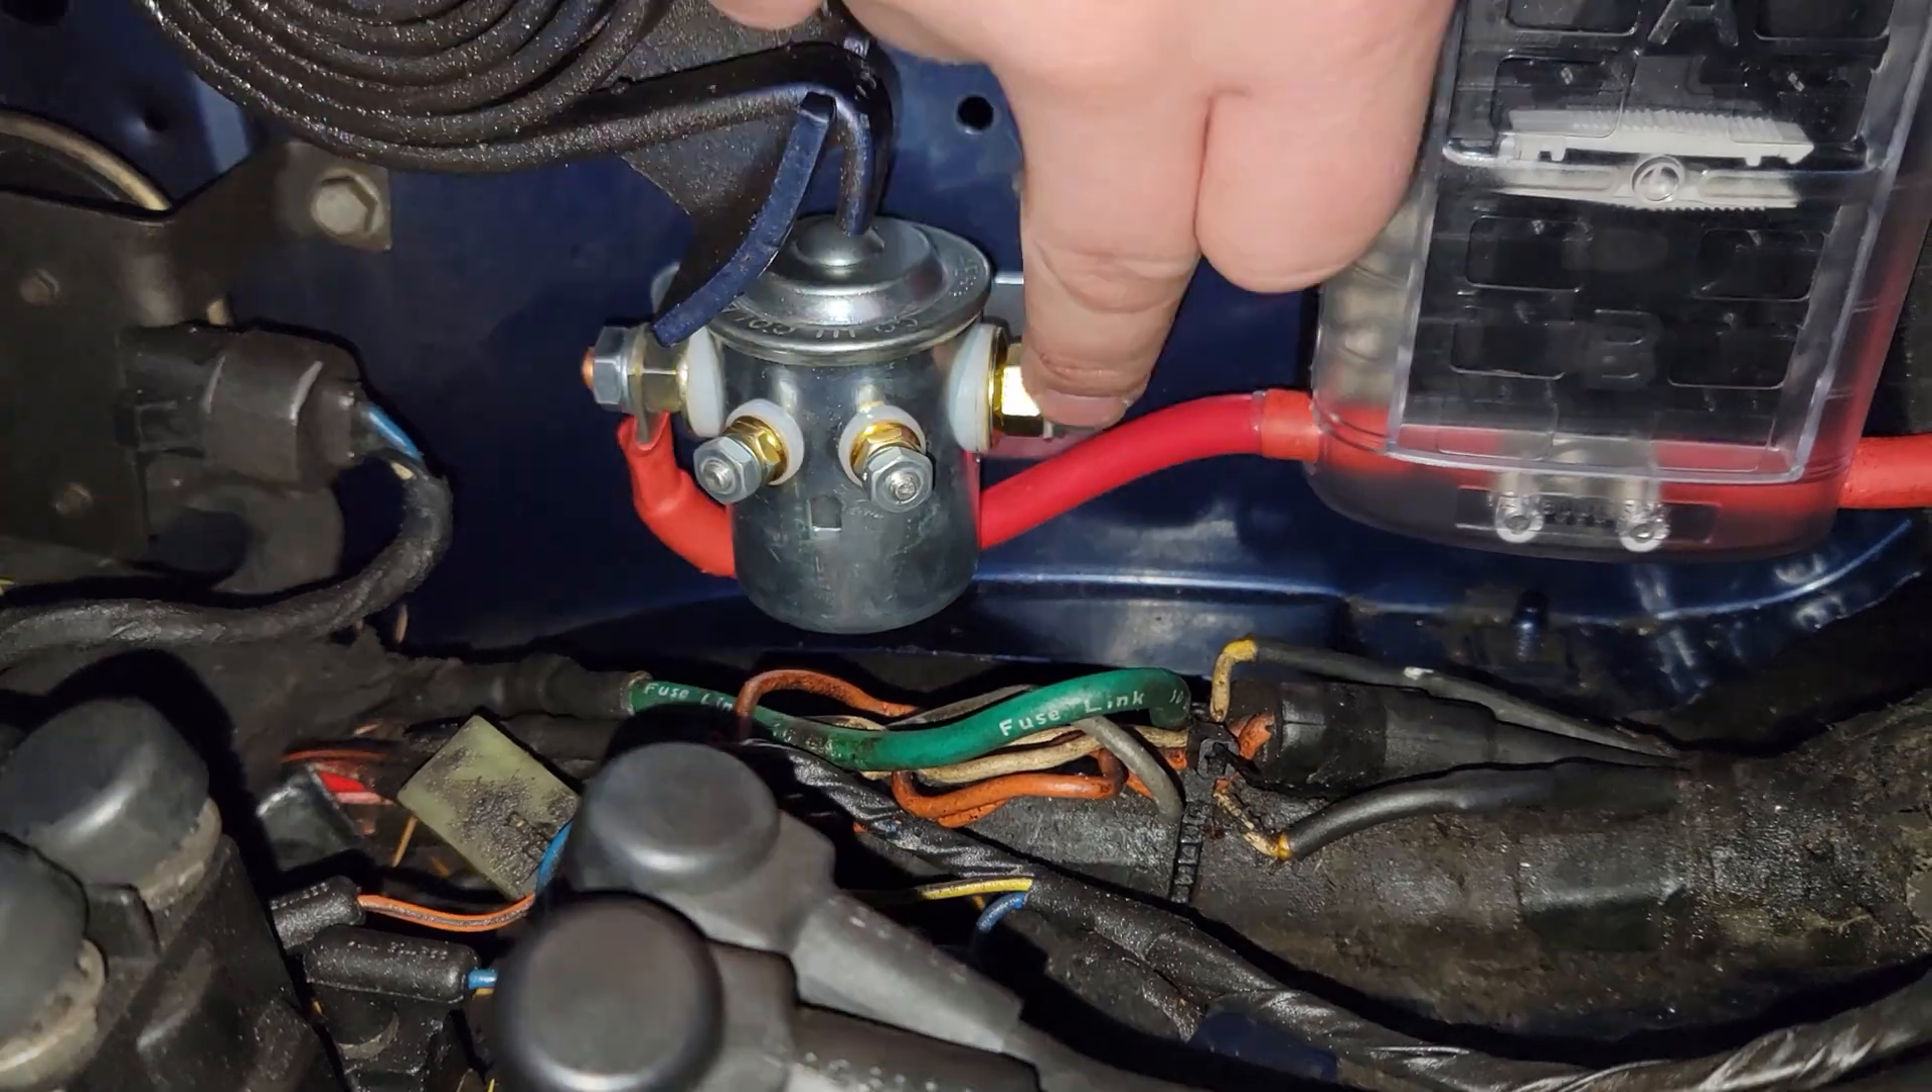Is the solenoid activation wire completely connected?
No.